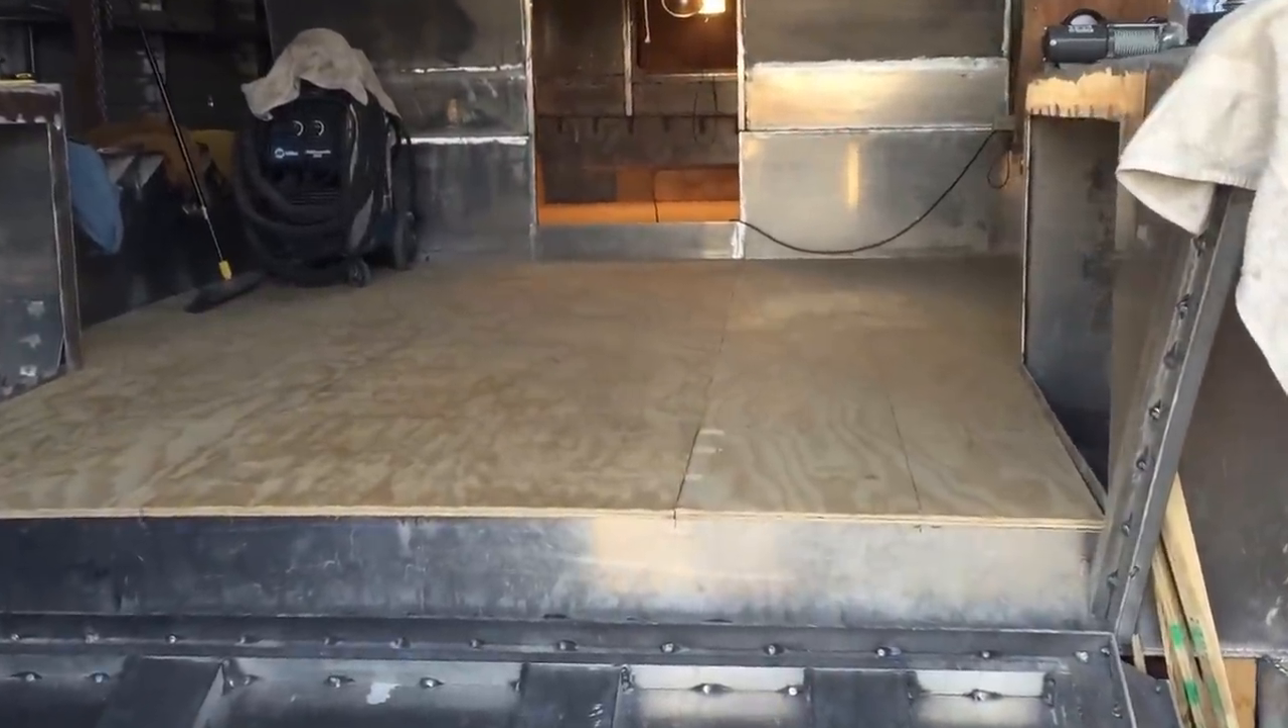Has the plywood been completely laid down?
Yes.